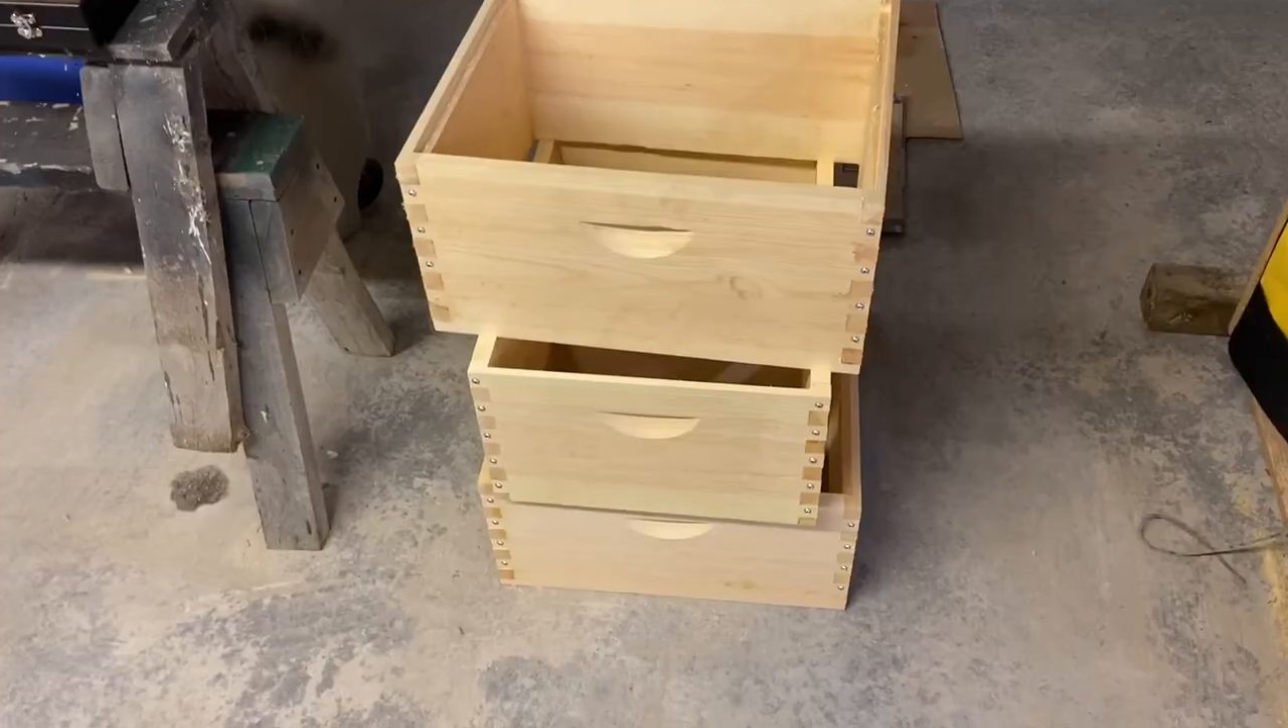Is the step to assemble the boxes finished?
Yes.